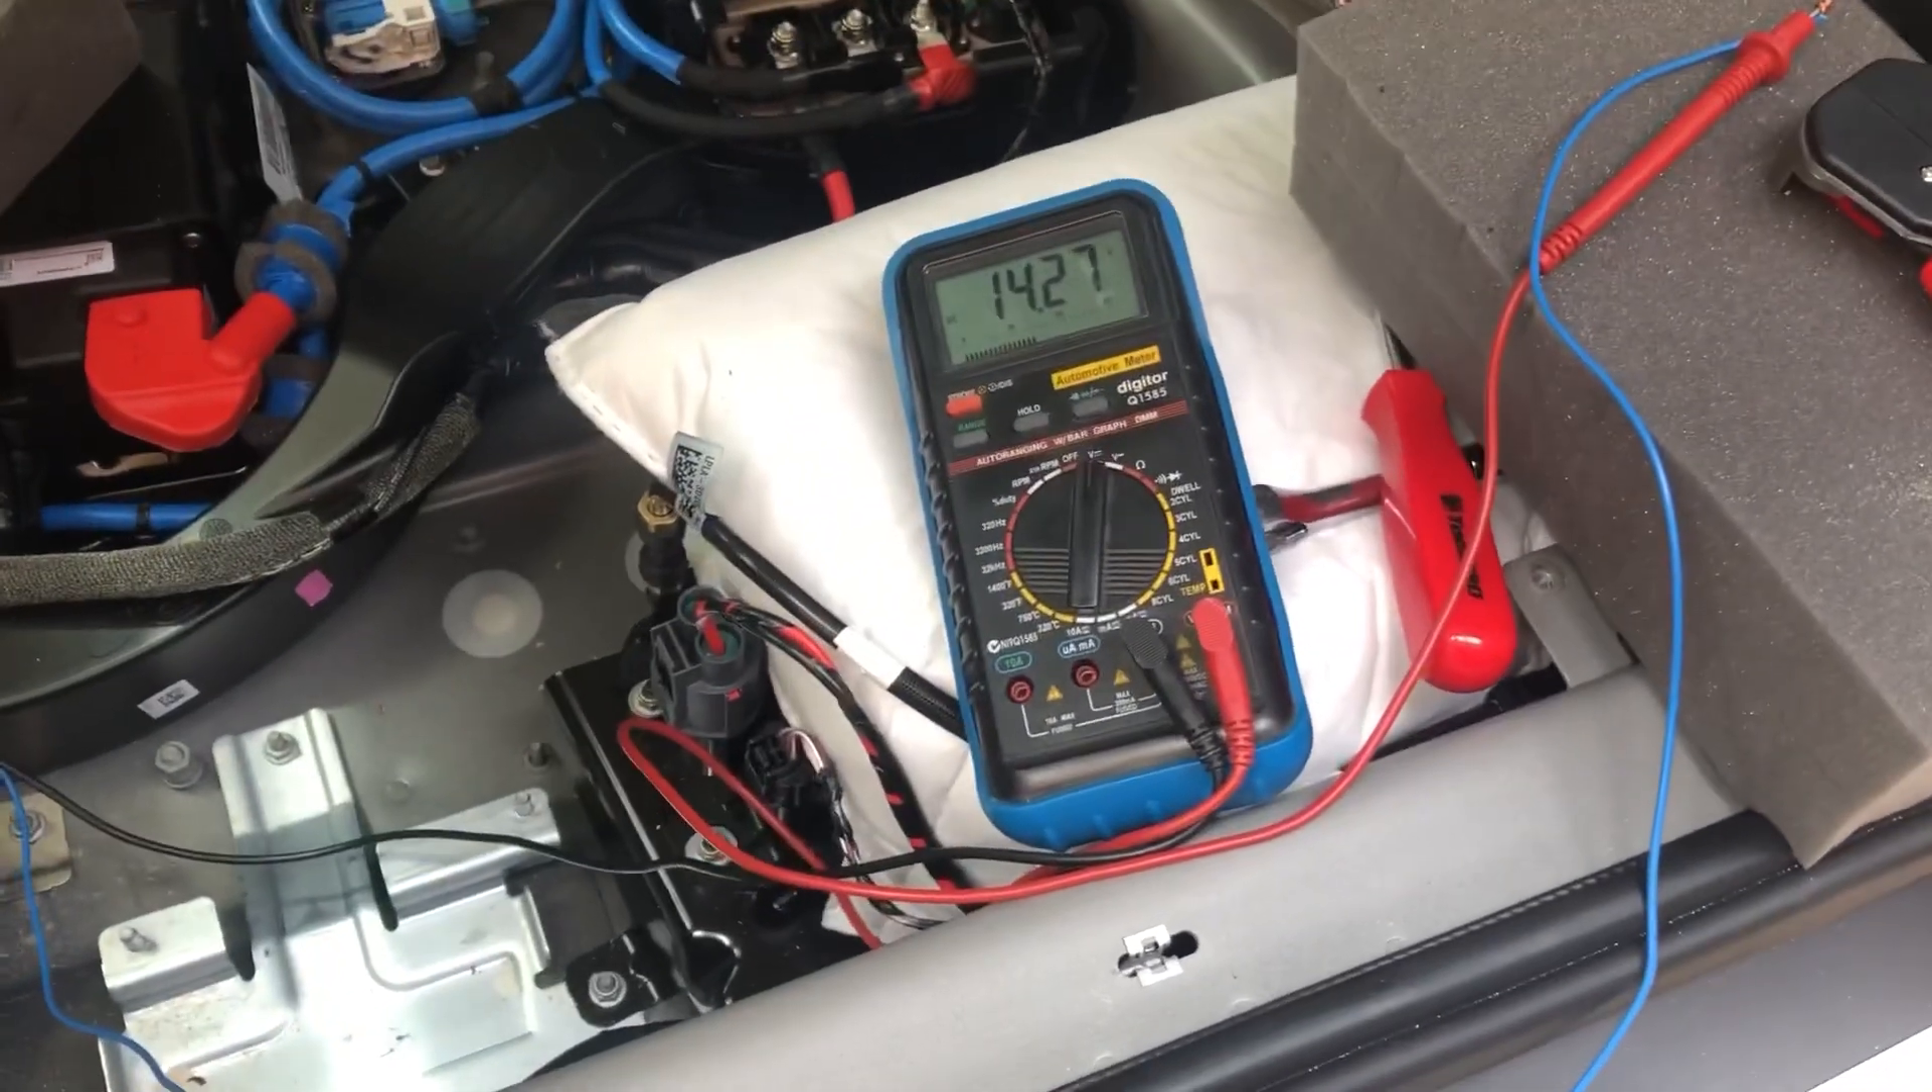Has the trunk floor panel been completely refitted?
No.